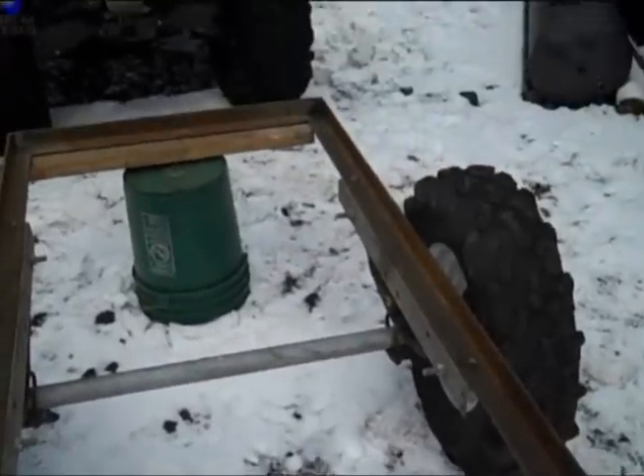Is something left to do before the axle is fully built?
No.